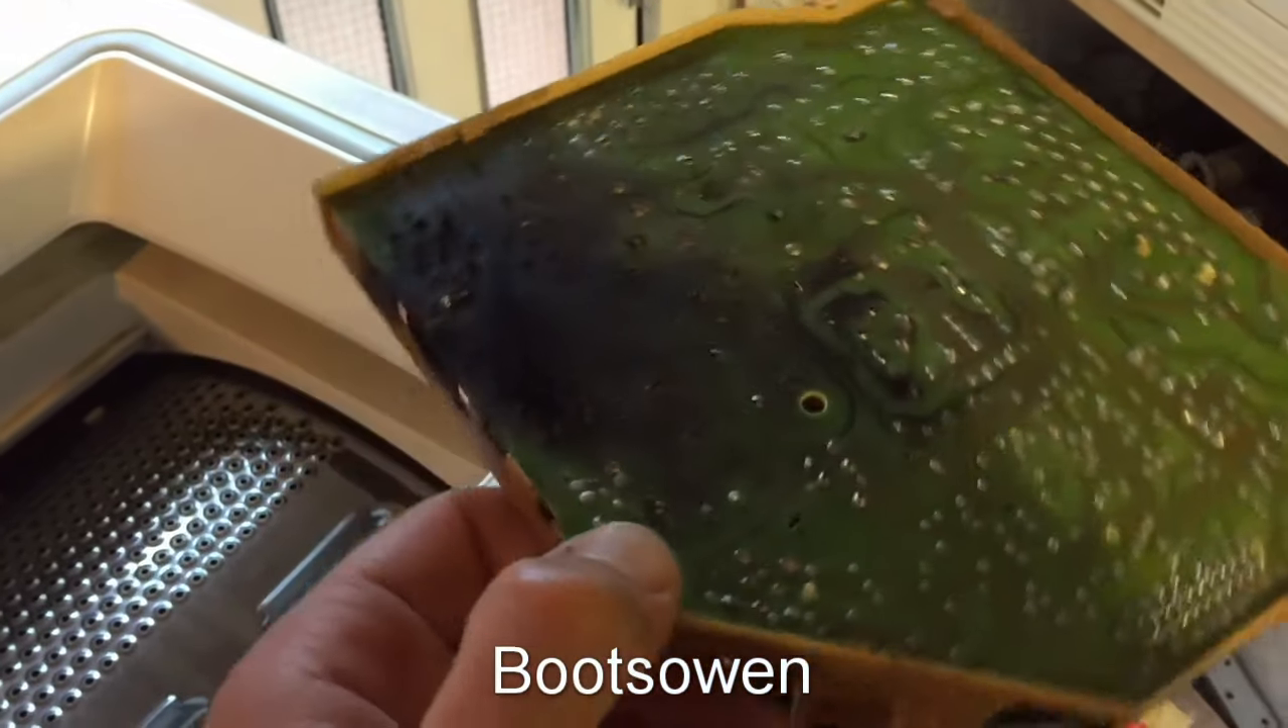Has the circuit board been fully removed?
Yes.